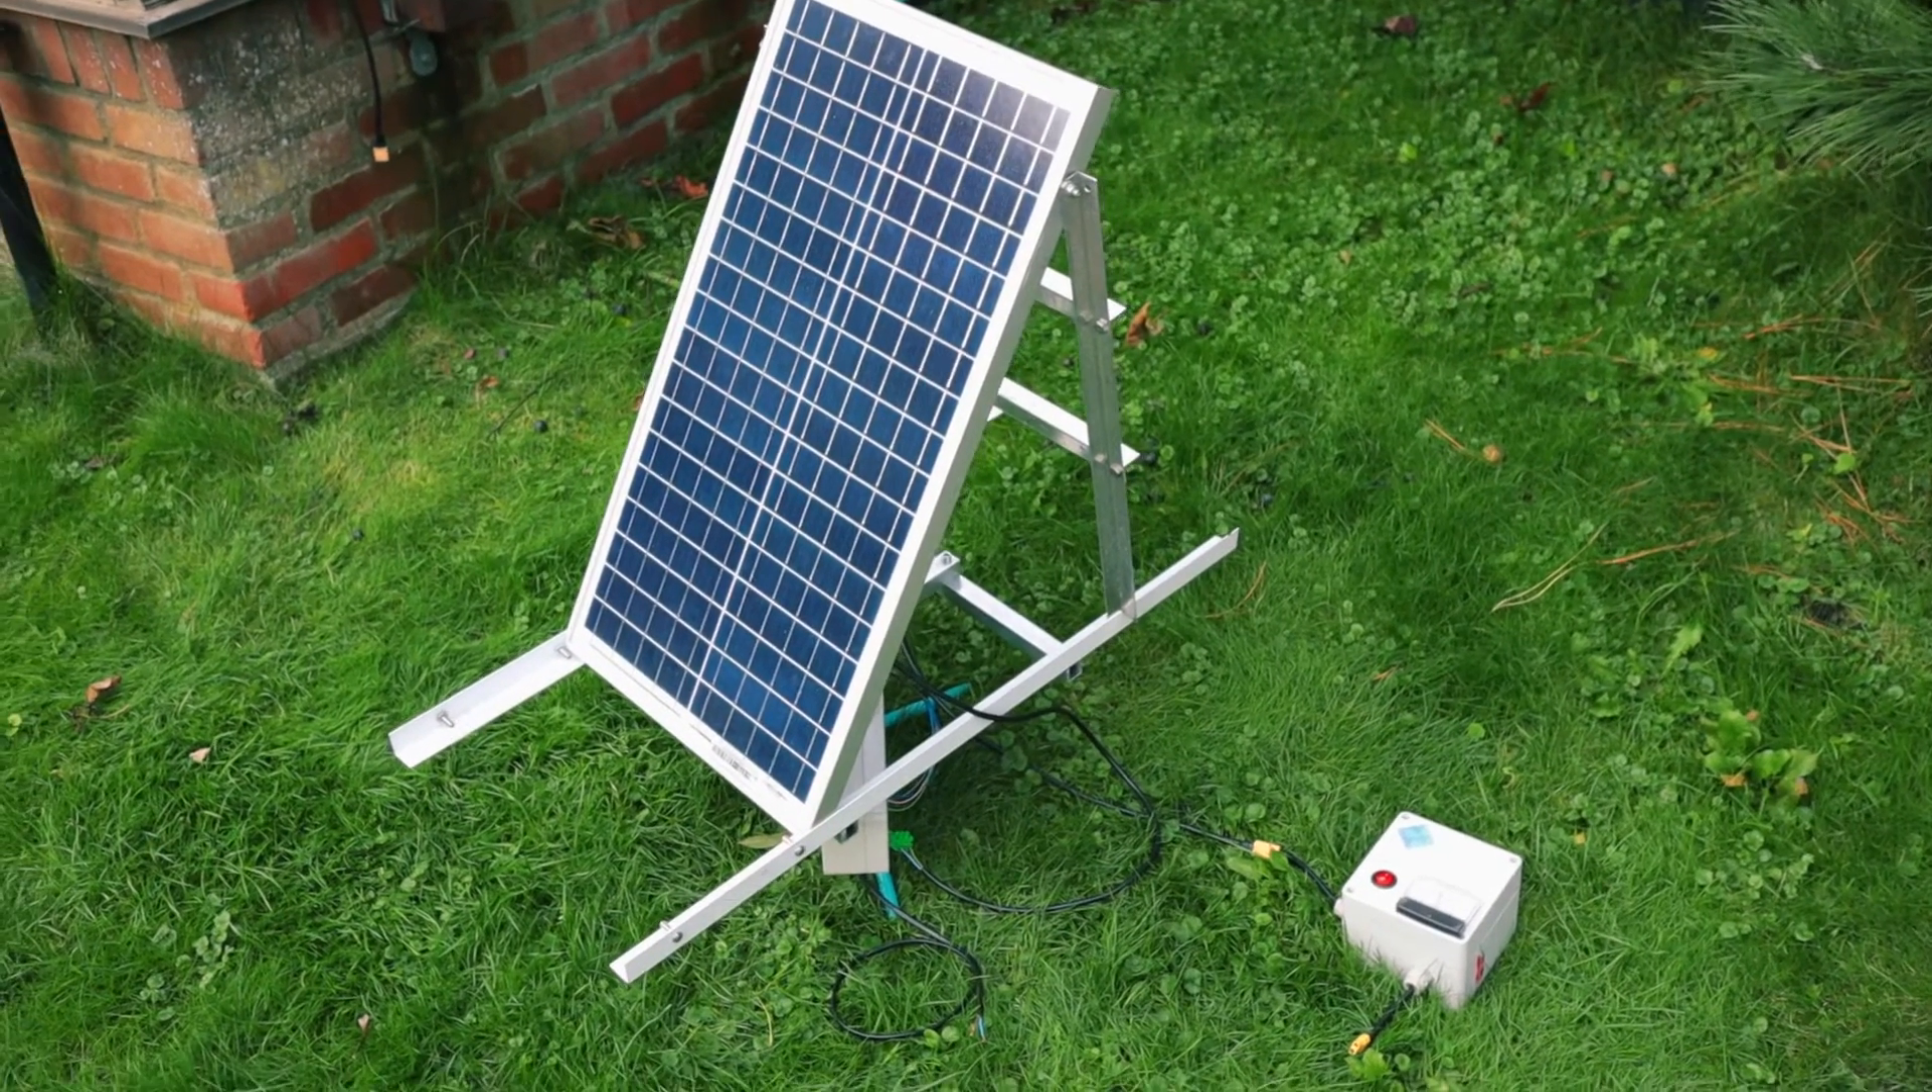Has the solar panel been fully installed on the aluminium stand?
Yes.